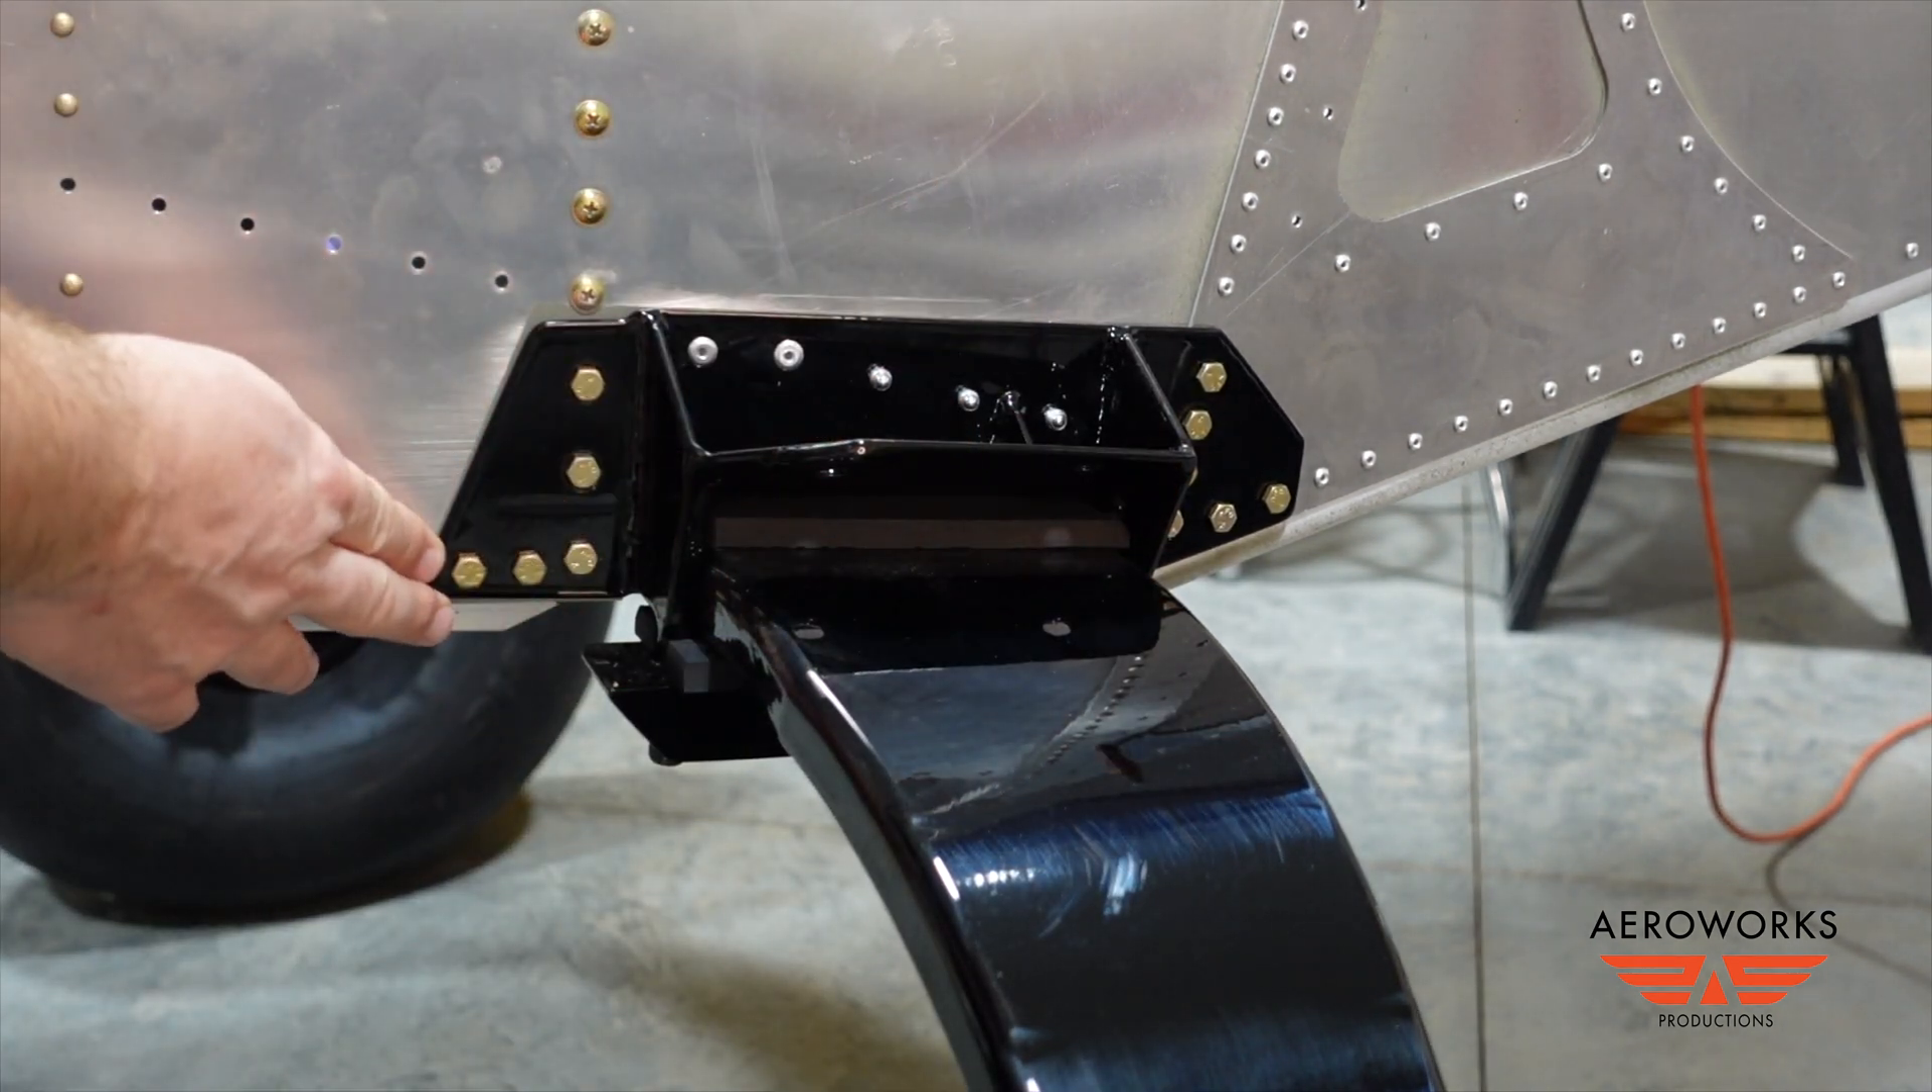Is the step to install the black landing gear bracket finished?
Yes.